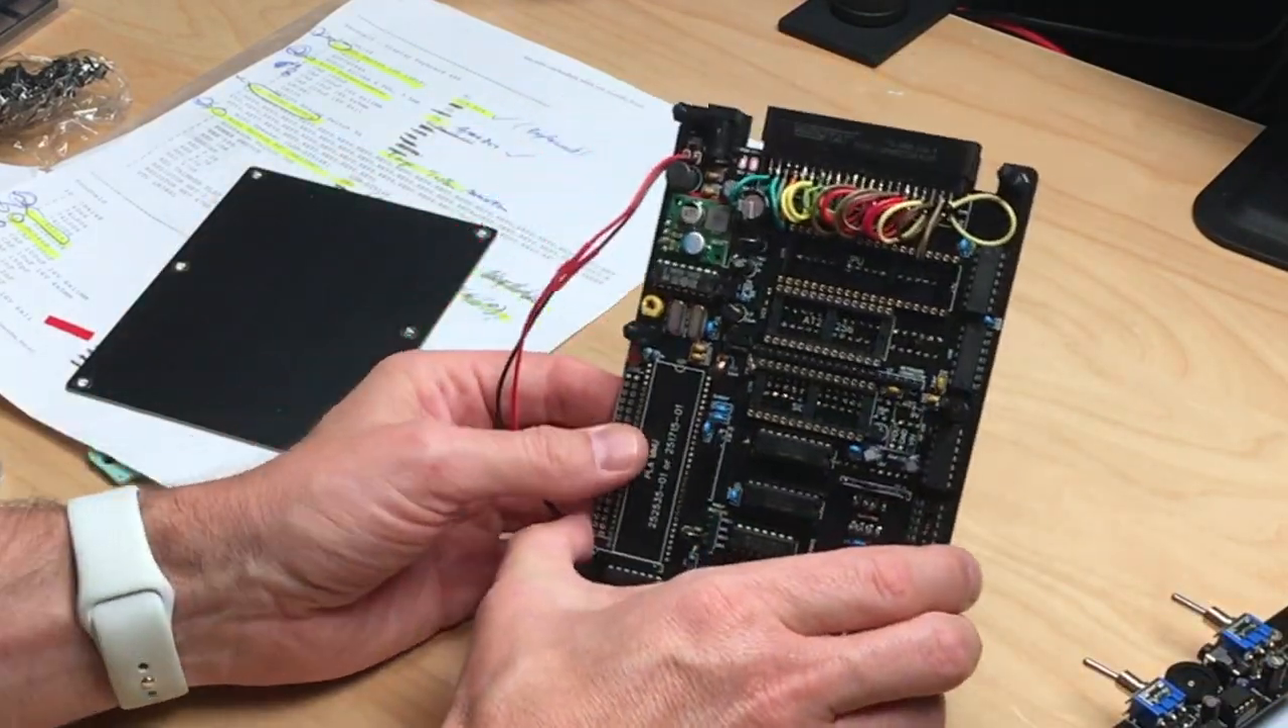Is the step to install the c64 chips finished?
No.